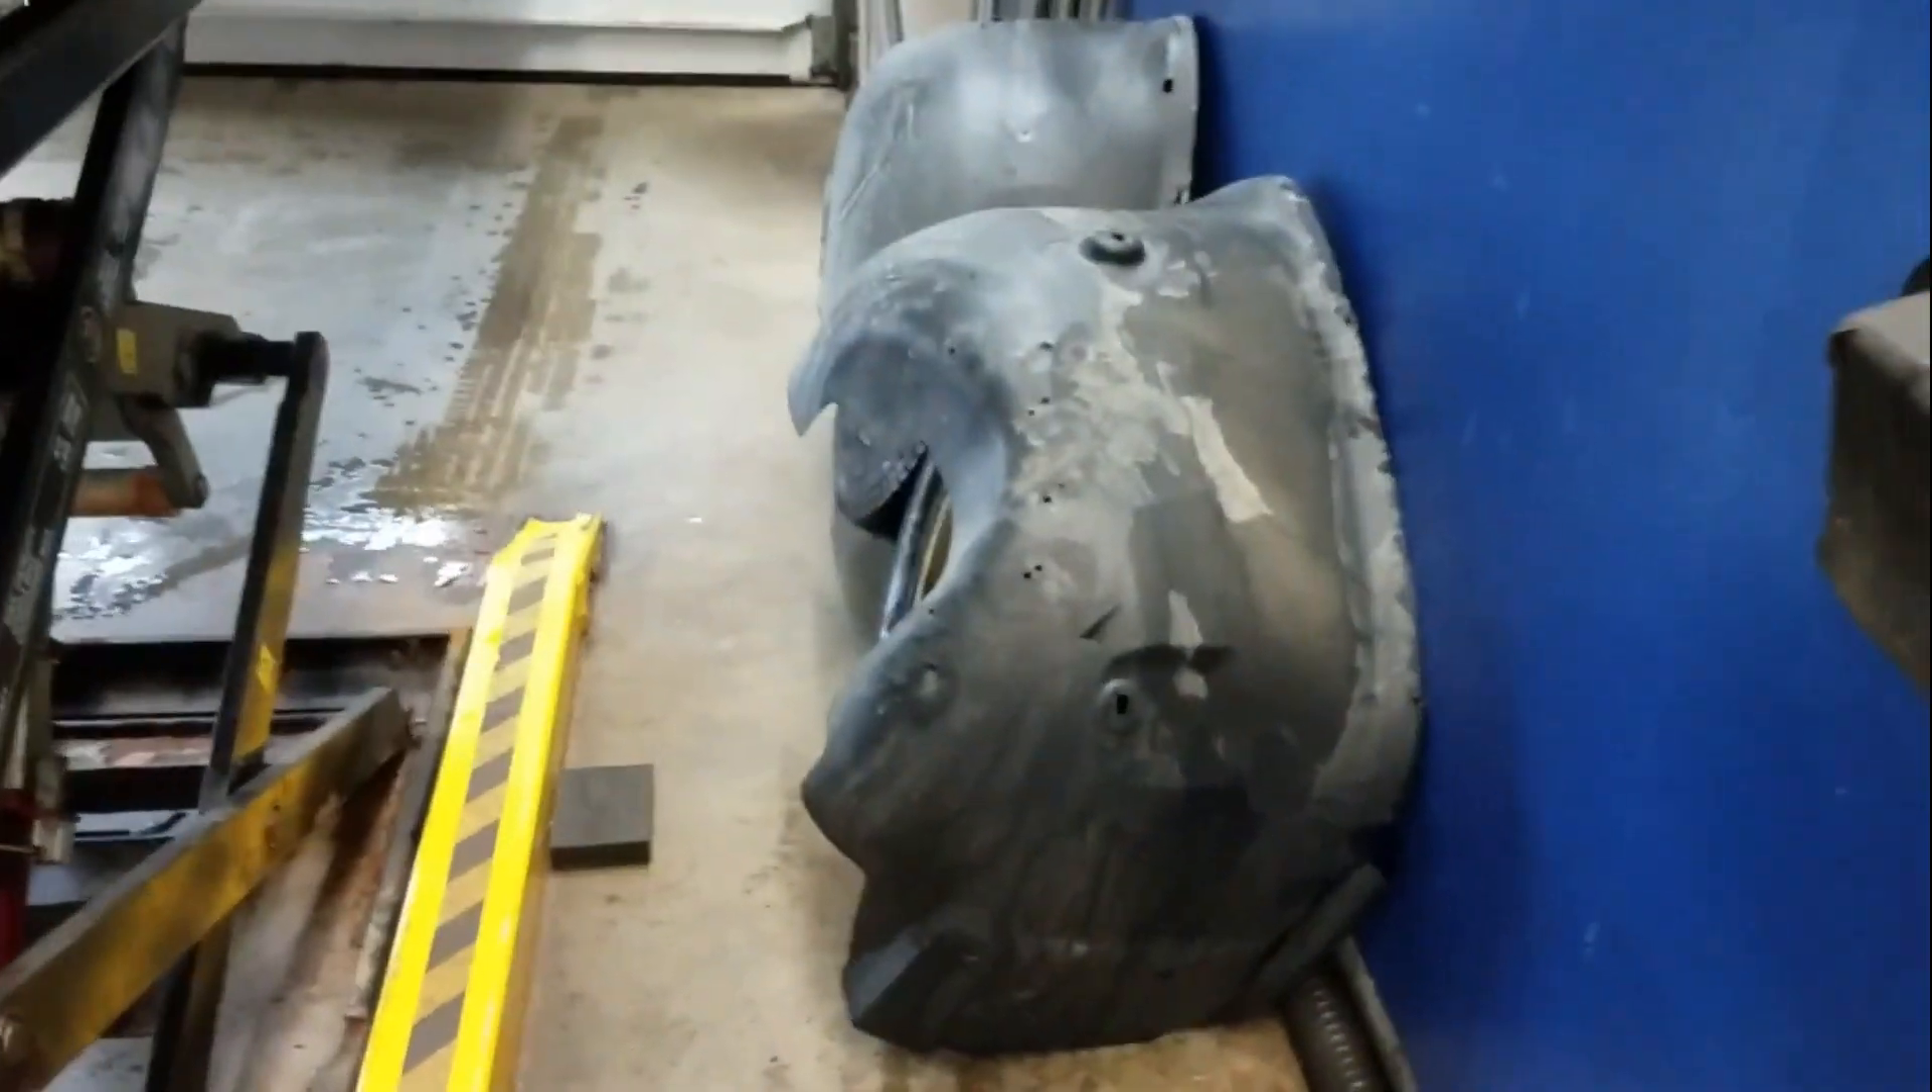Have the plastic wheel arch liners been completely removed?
Yes.